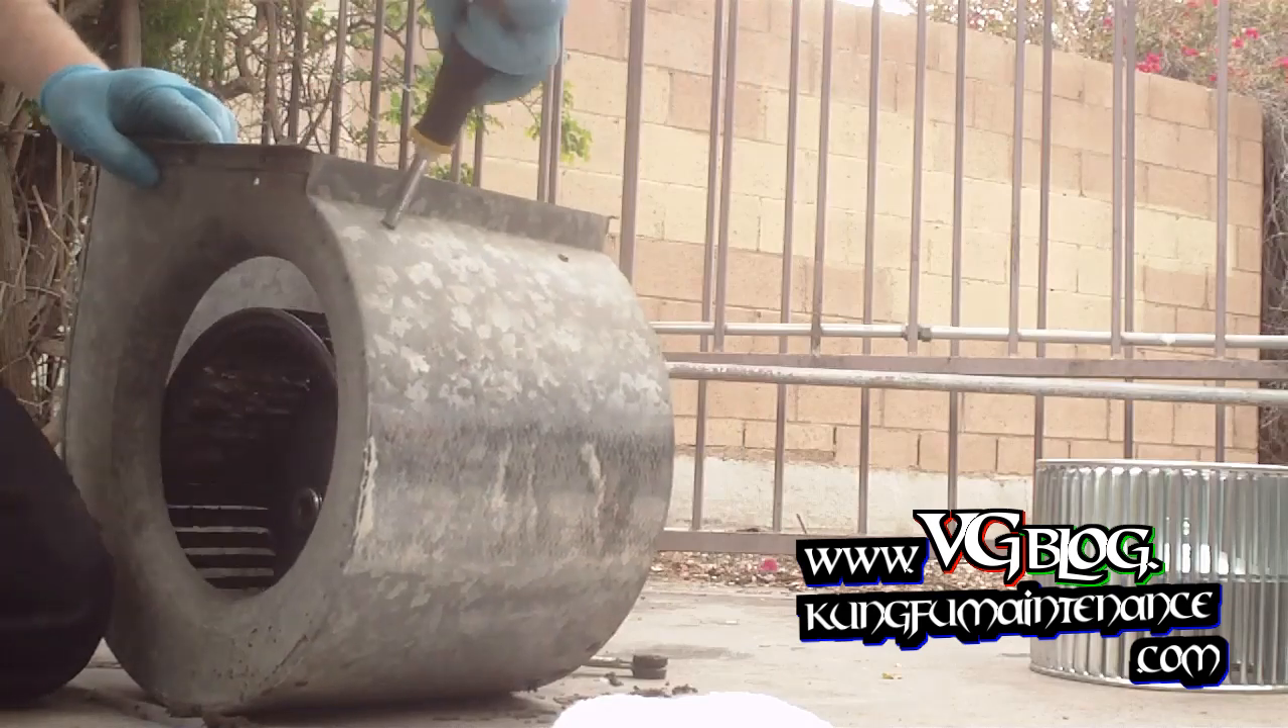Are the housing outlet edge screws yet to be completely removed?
Yes.